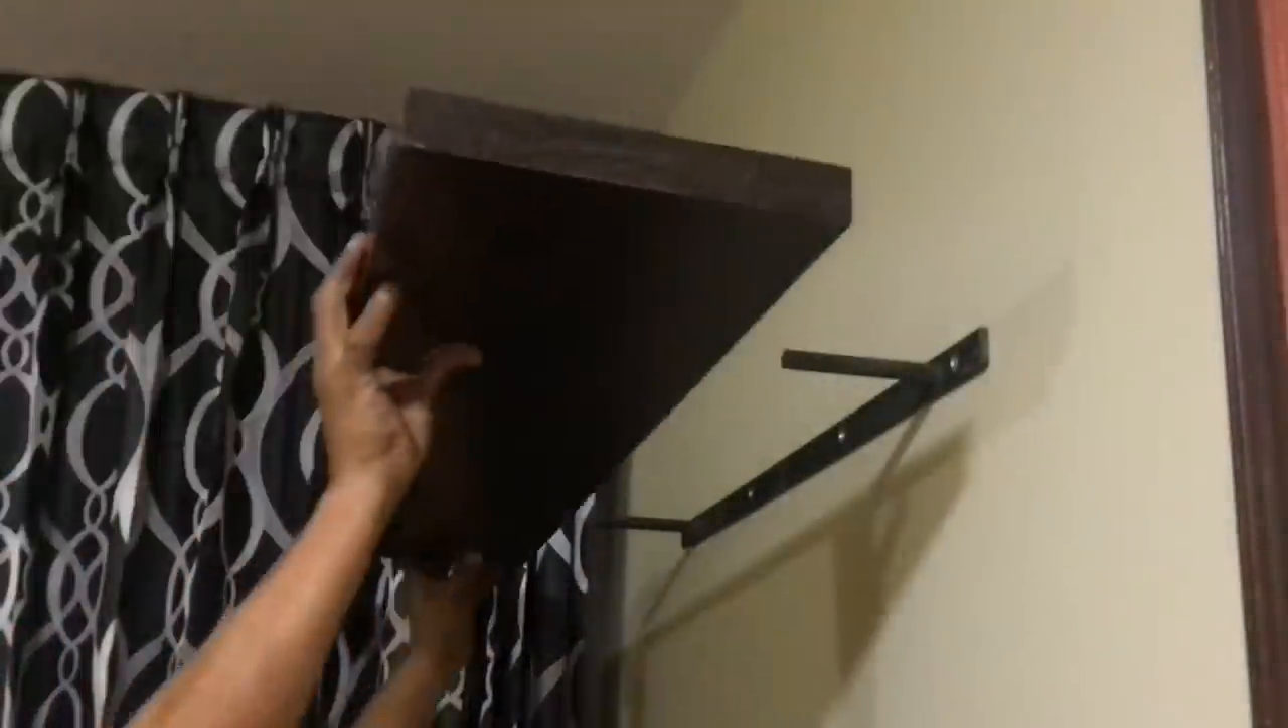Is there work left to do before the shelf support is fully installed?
No.